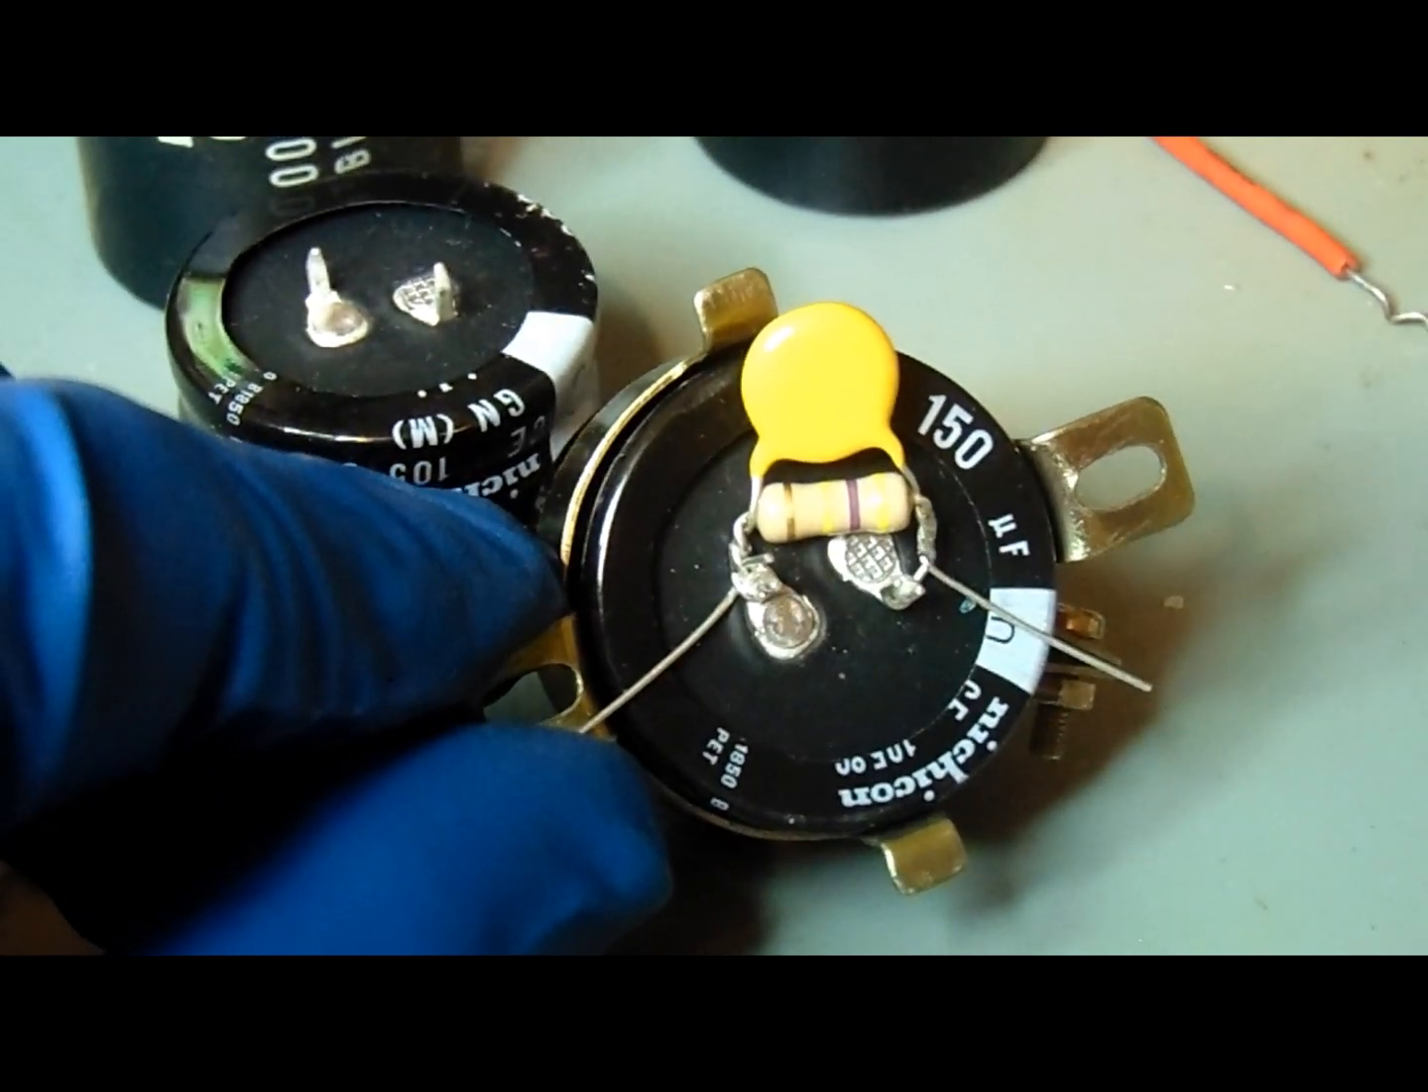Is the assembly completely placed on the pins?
Yes.